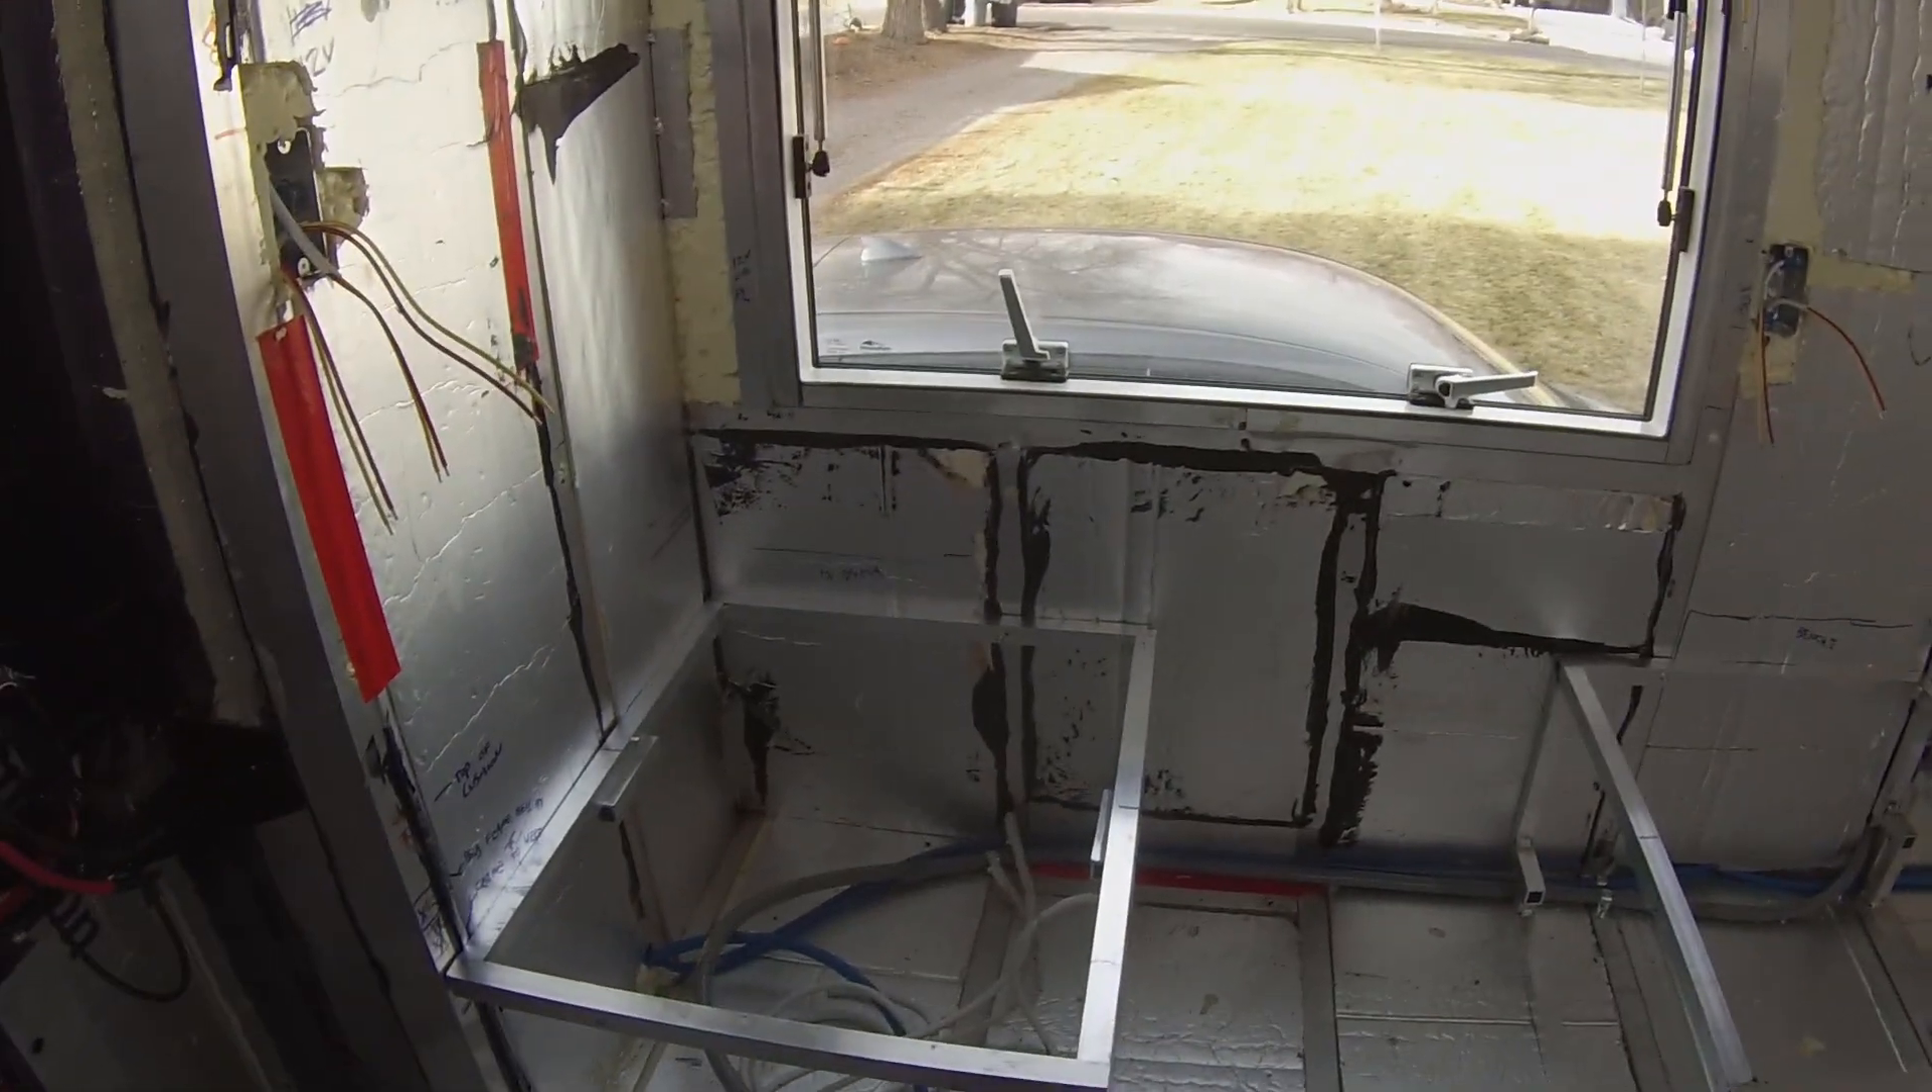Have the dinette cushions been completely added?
No.